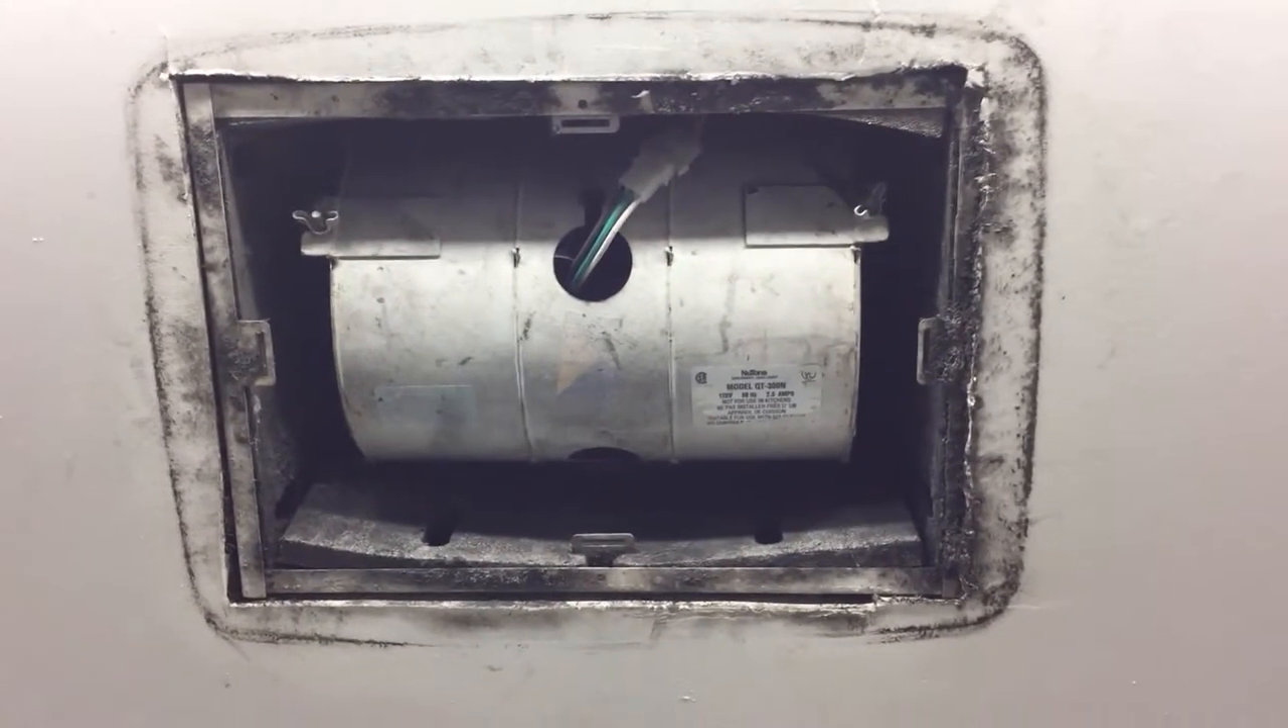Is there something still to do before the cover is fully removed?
No.